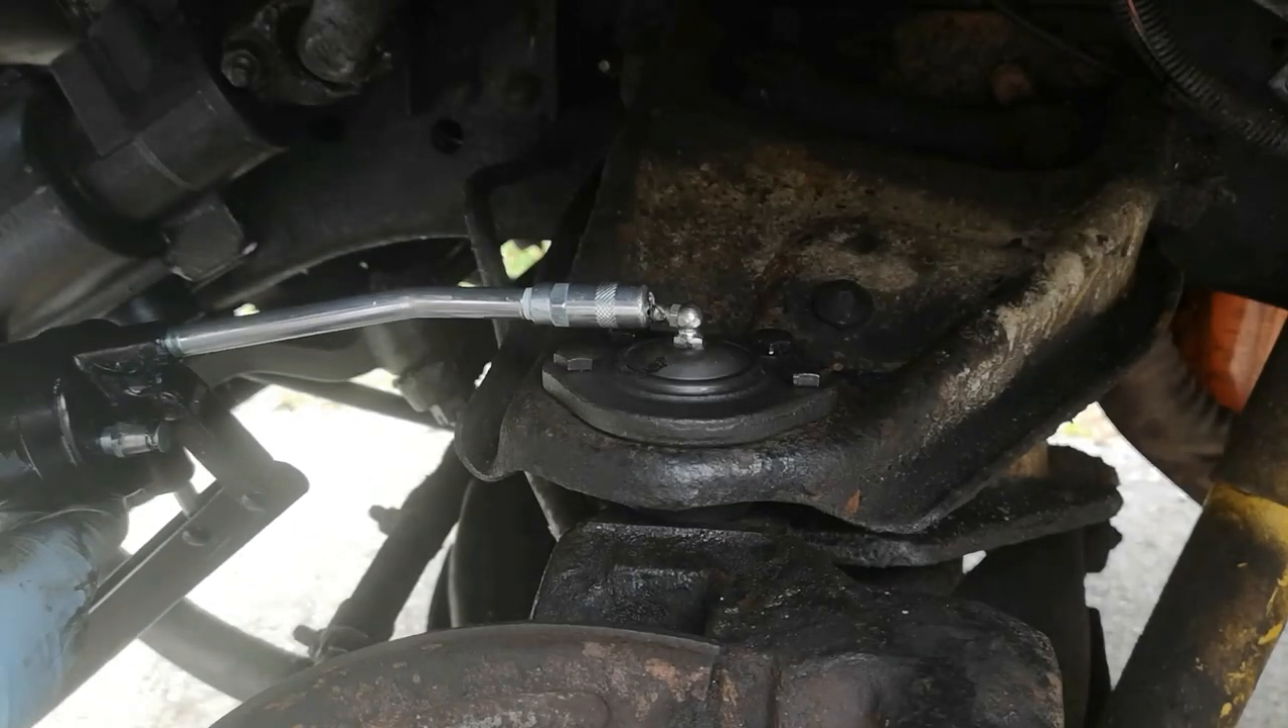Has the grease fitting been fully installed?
Yes.